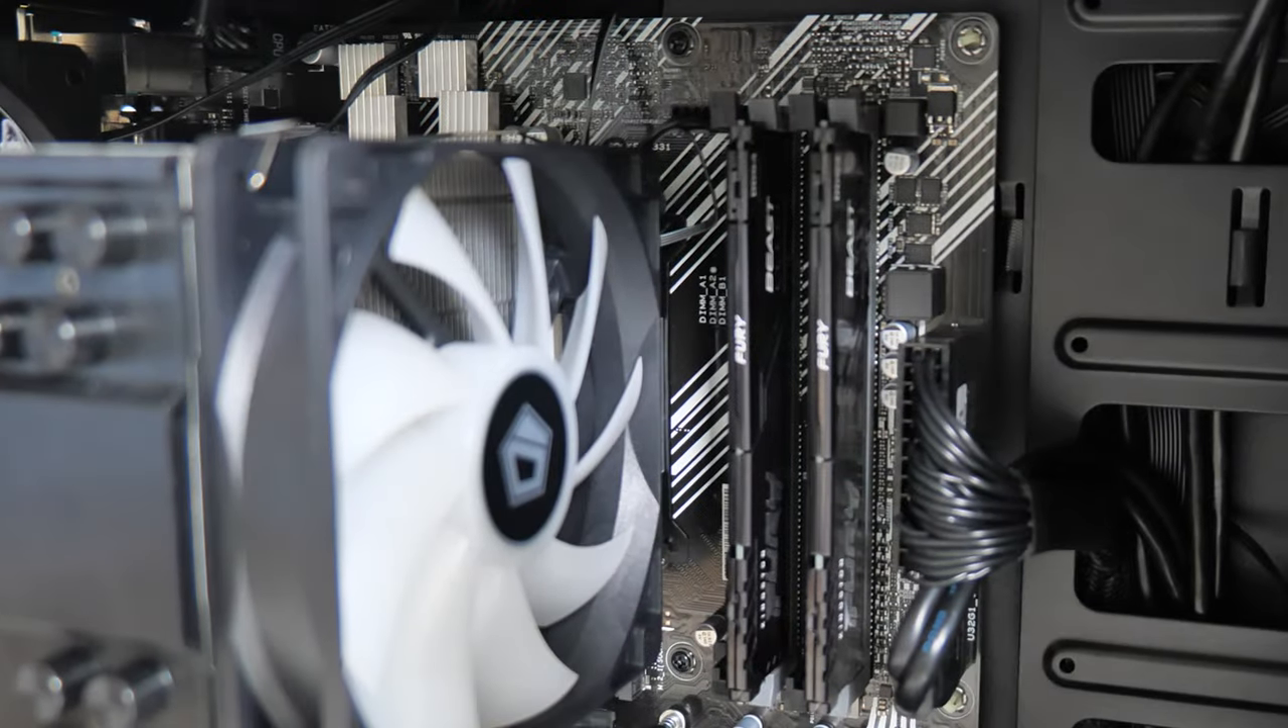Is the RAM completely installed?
Yes.